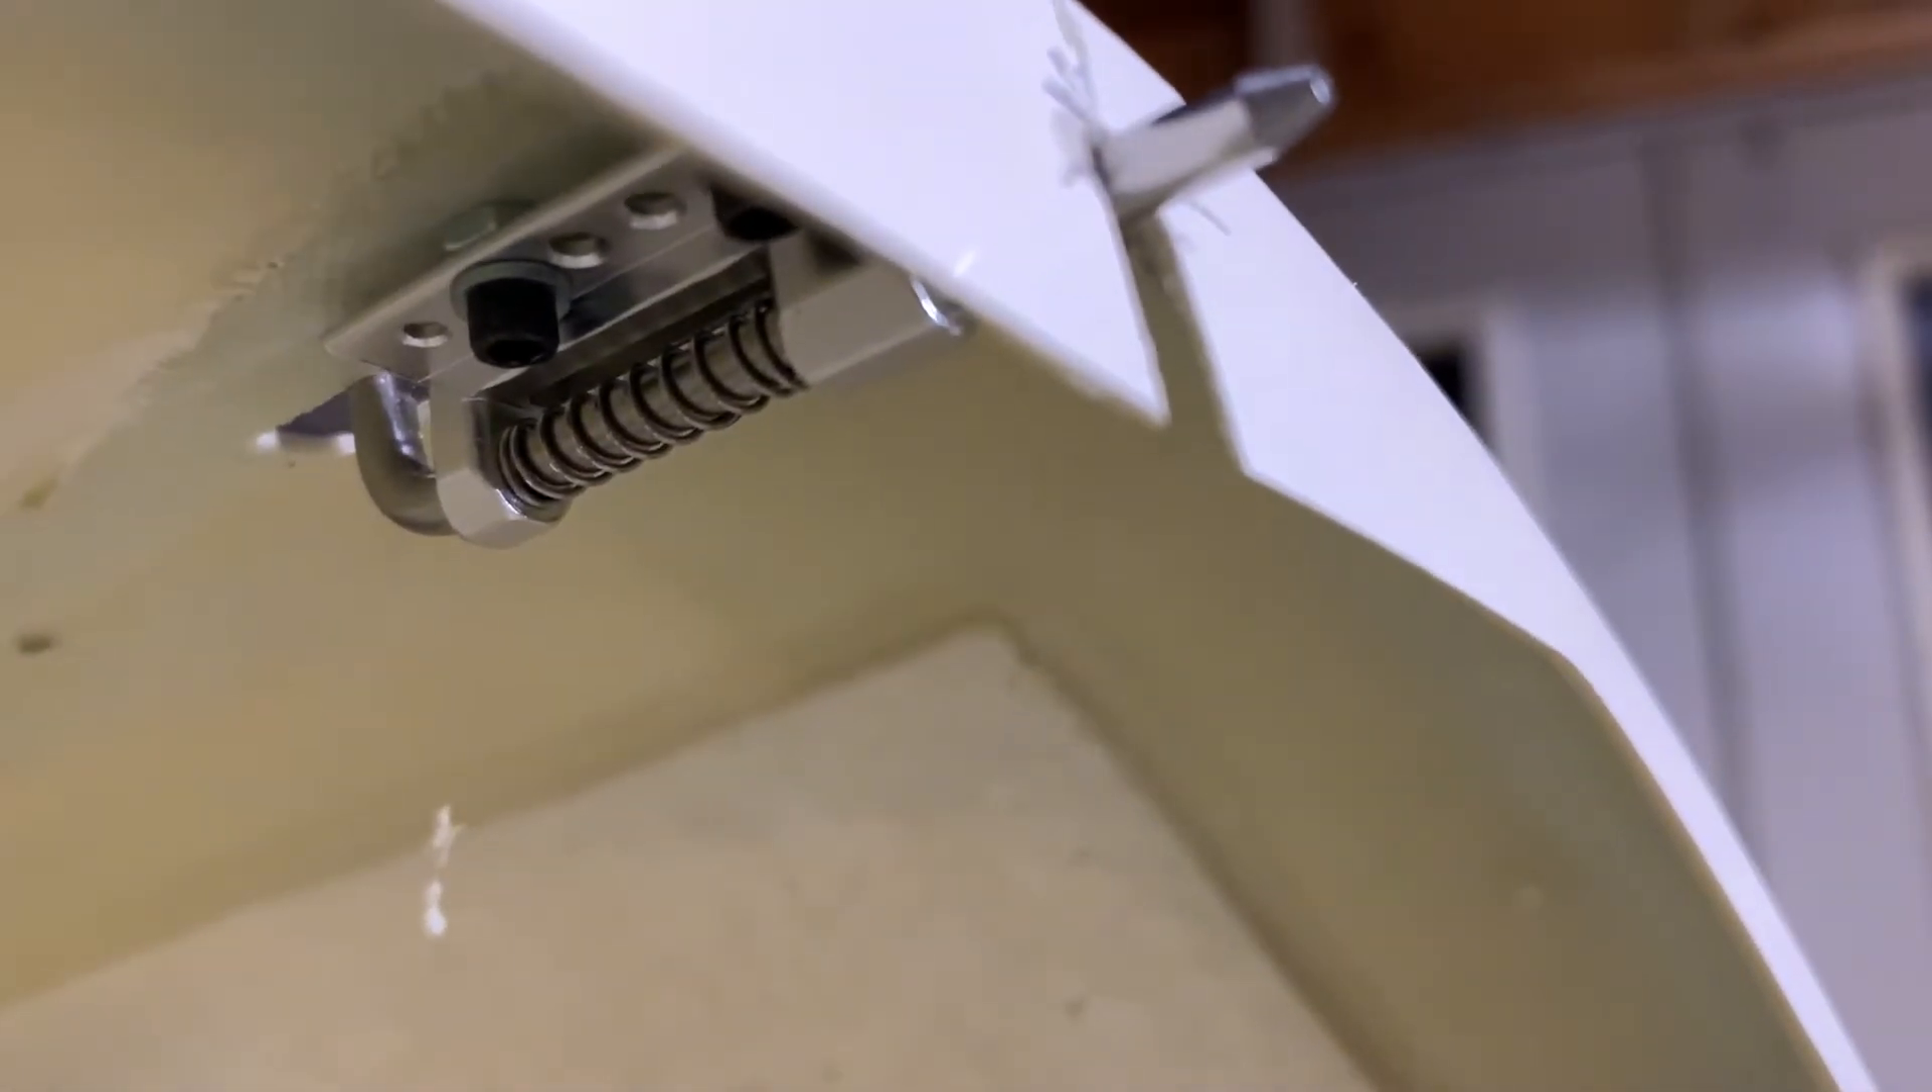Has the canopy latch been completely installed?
Yes.